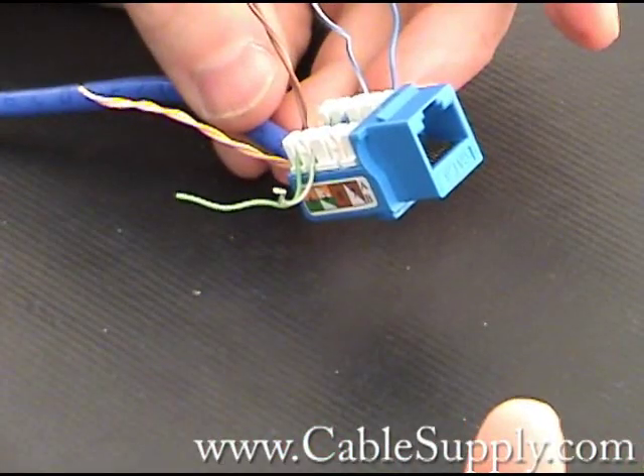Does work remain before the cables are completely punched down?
Yes.